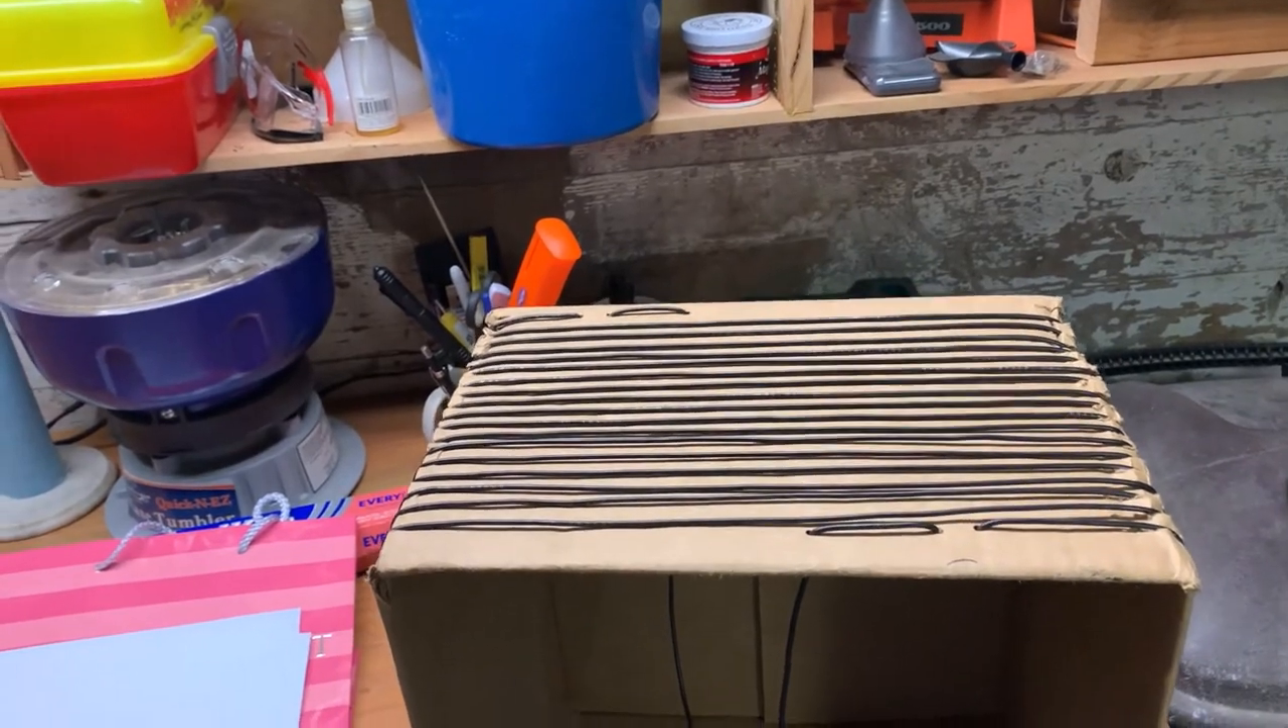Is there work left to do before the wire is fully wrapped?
No.